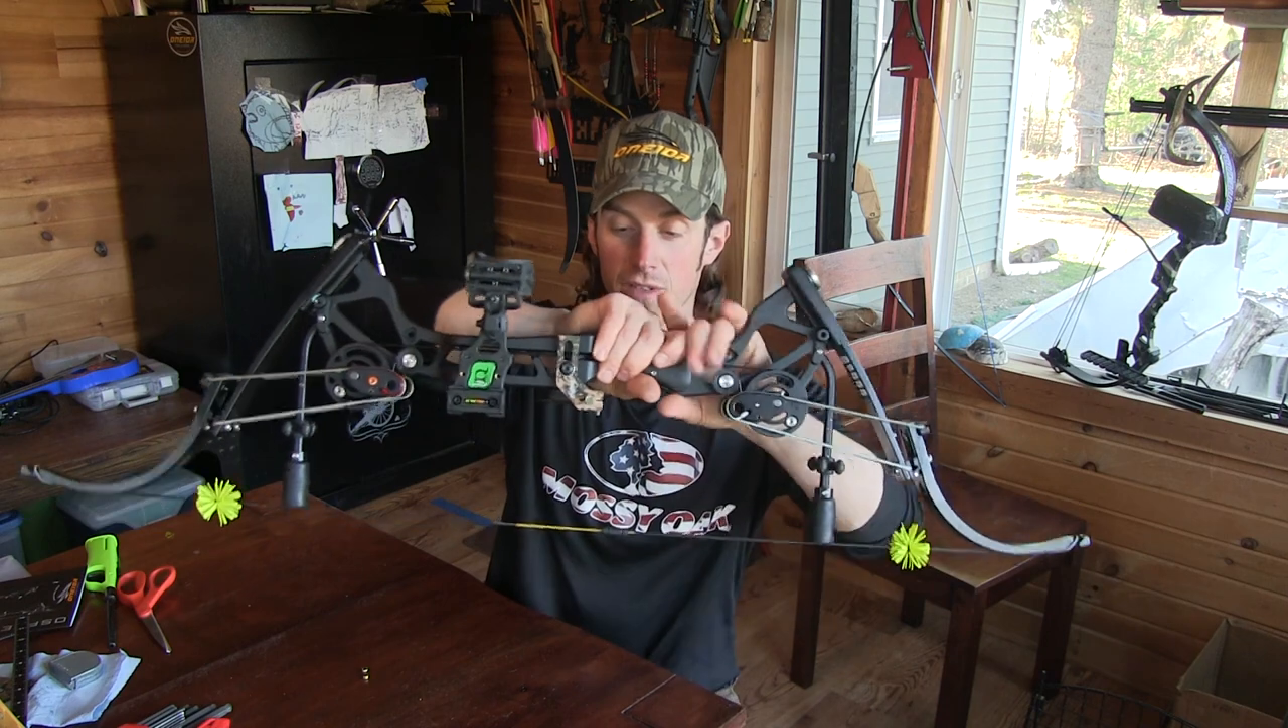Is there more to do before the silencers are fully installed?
No.